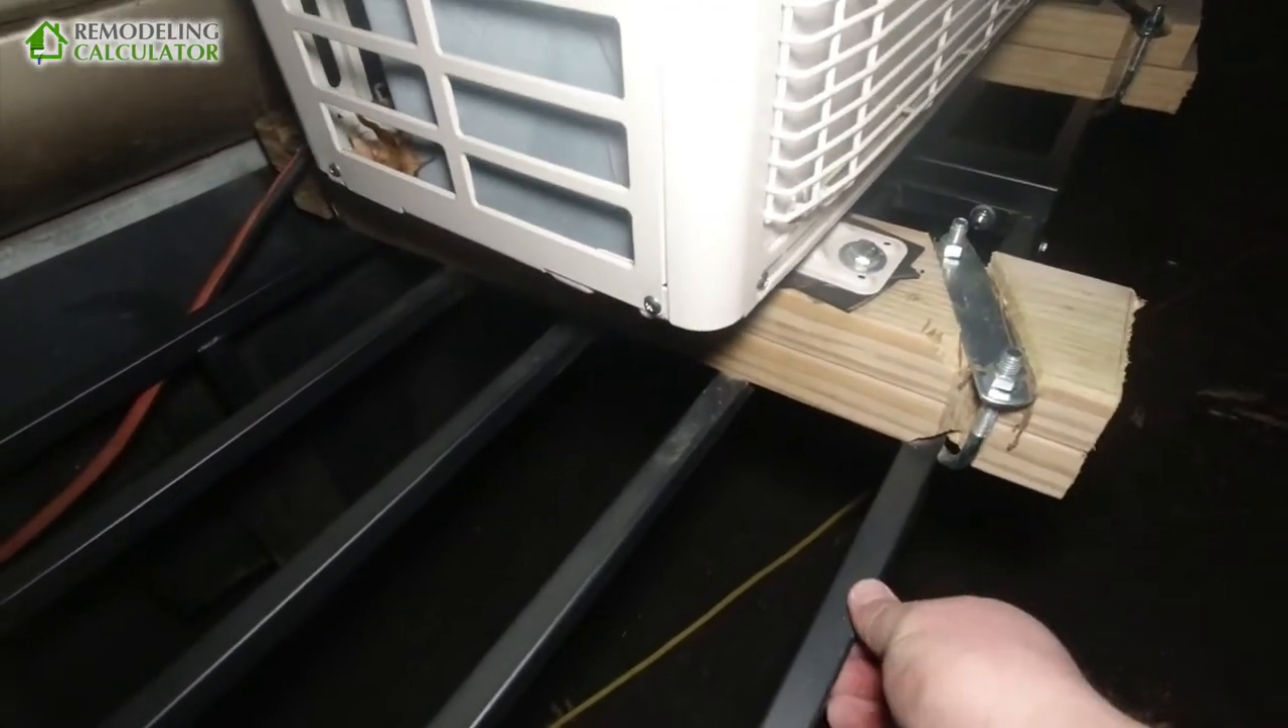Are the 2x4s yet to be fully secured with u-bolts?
No.